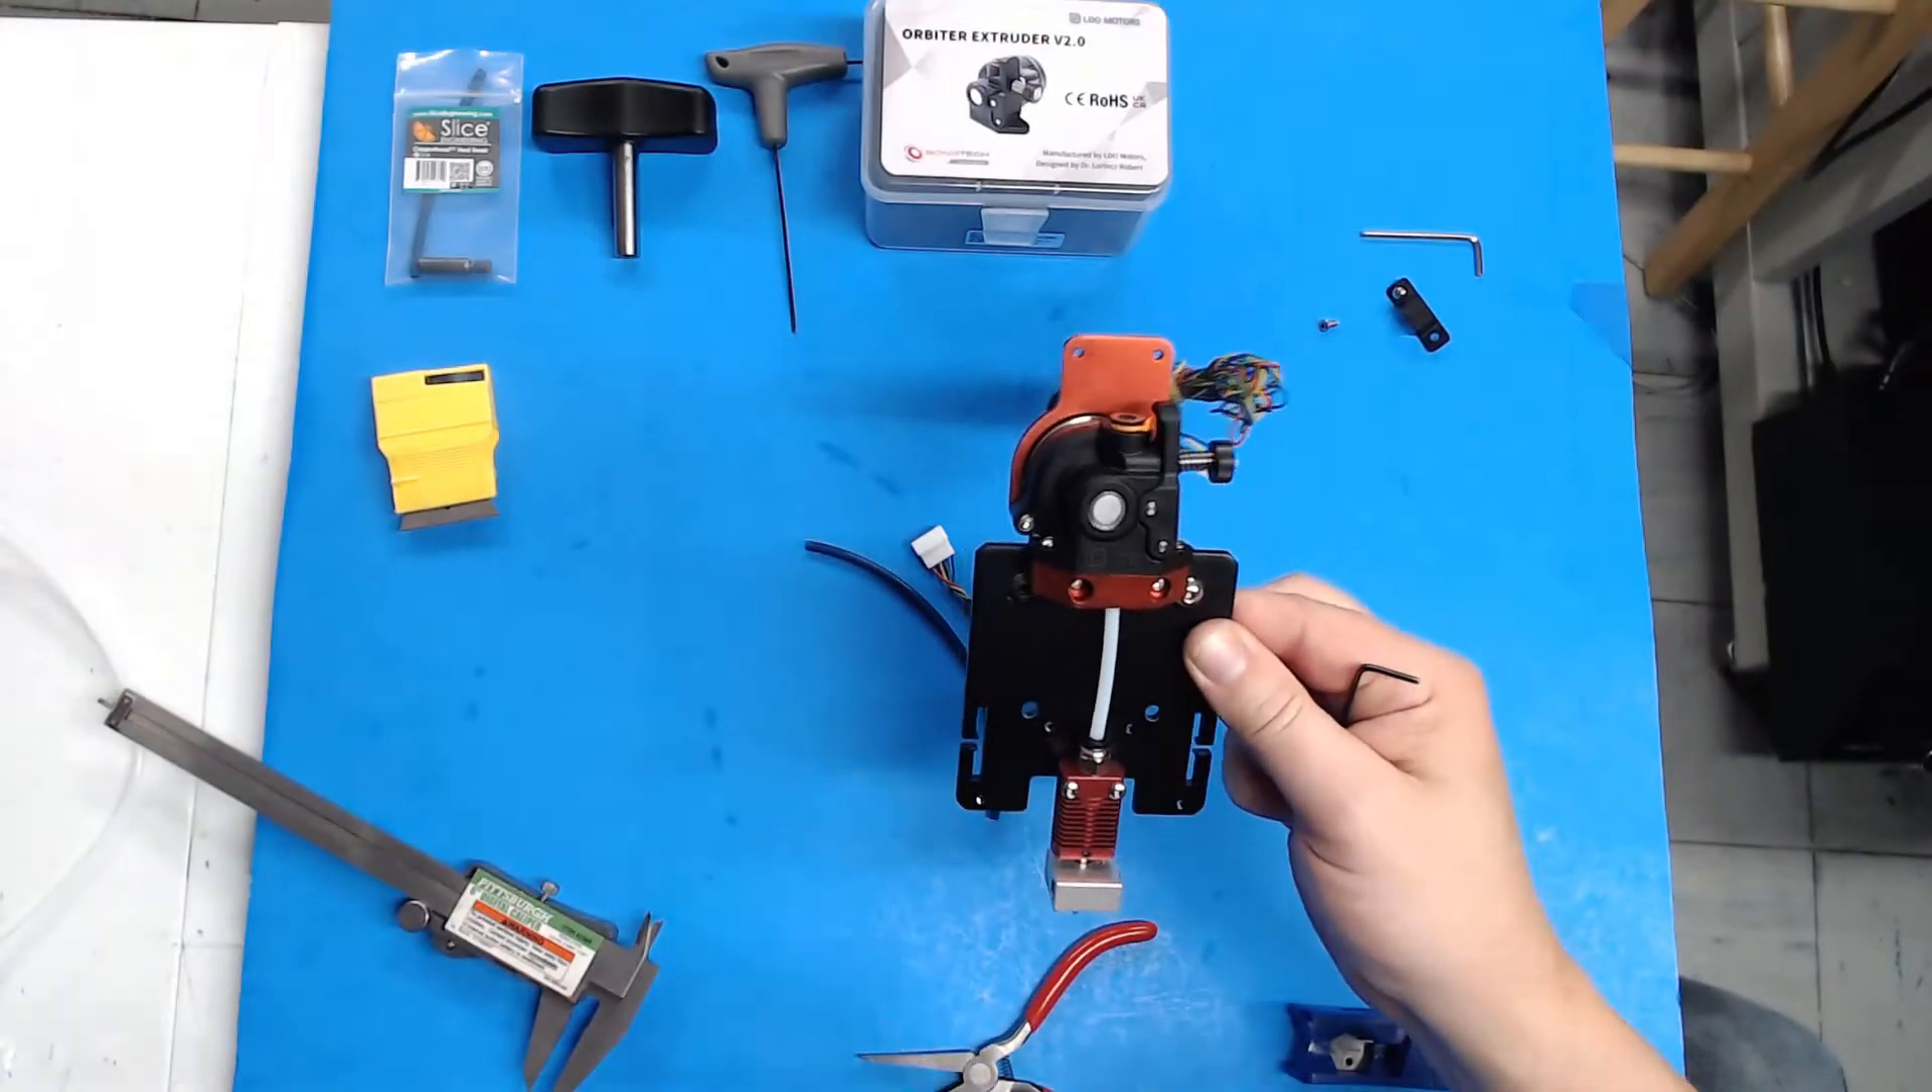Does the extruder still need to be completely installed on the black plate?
No.